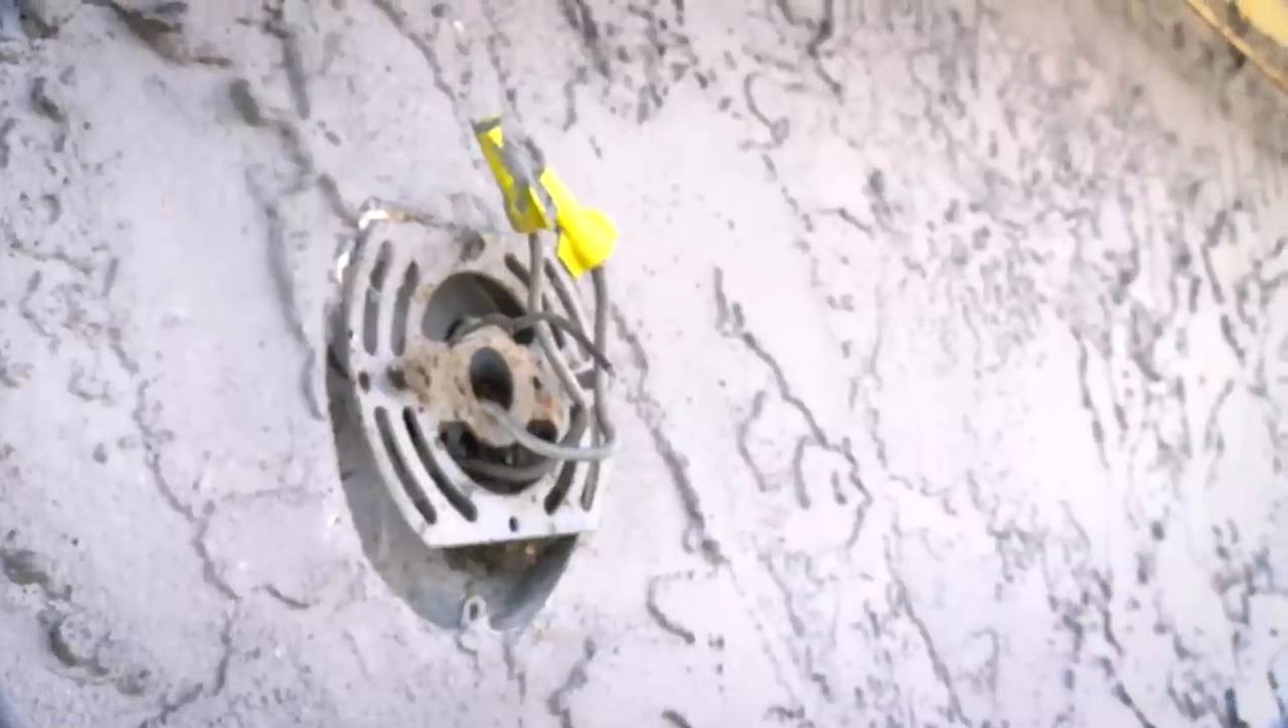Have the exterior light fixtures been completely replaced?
No.